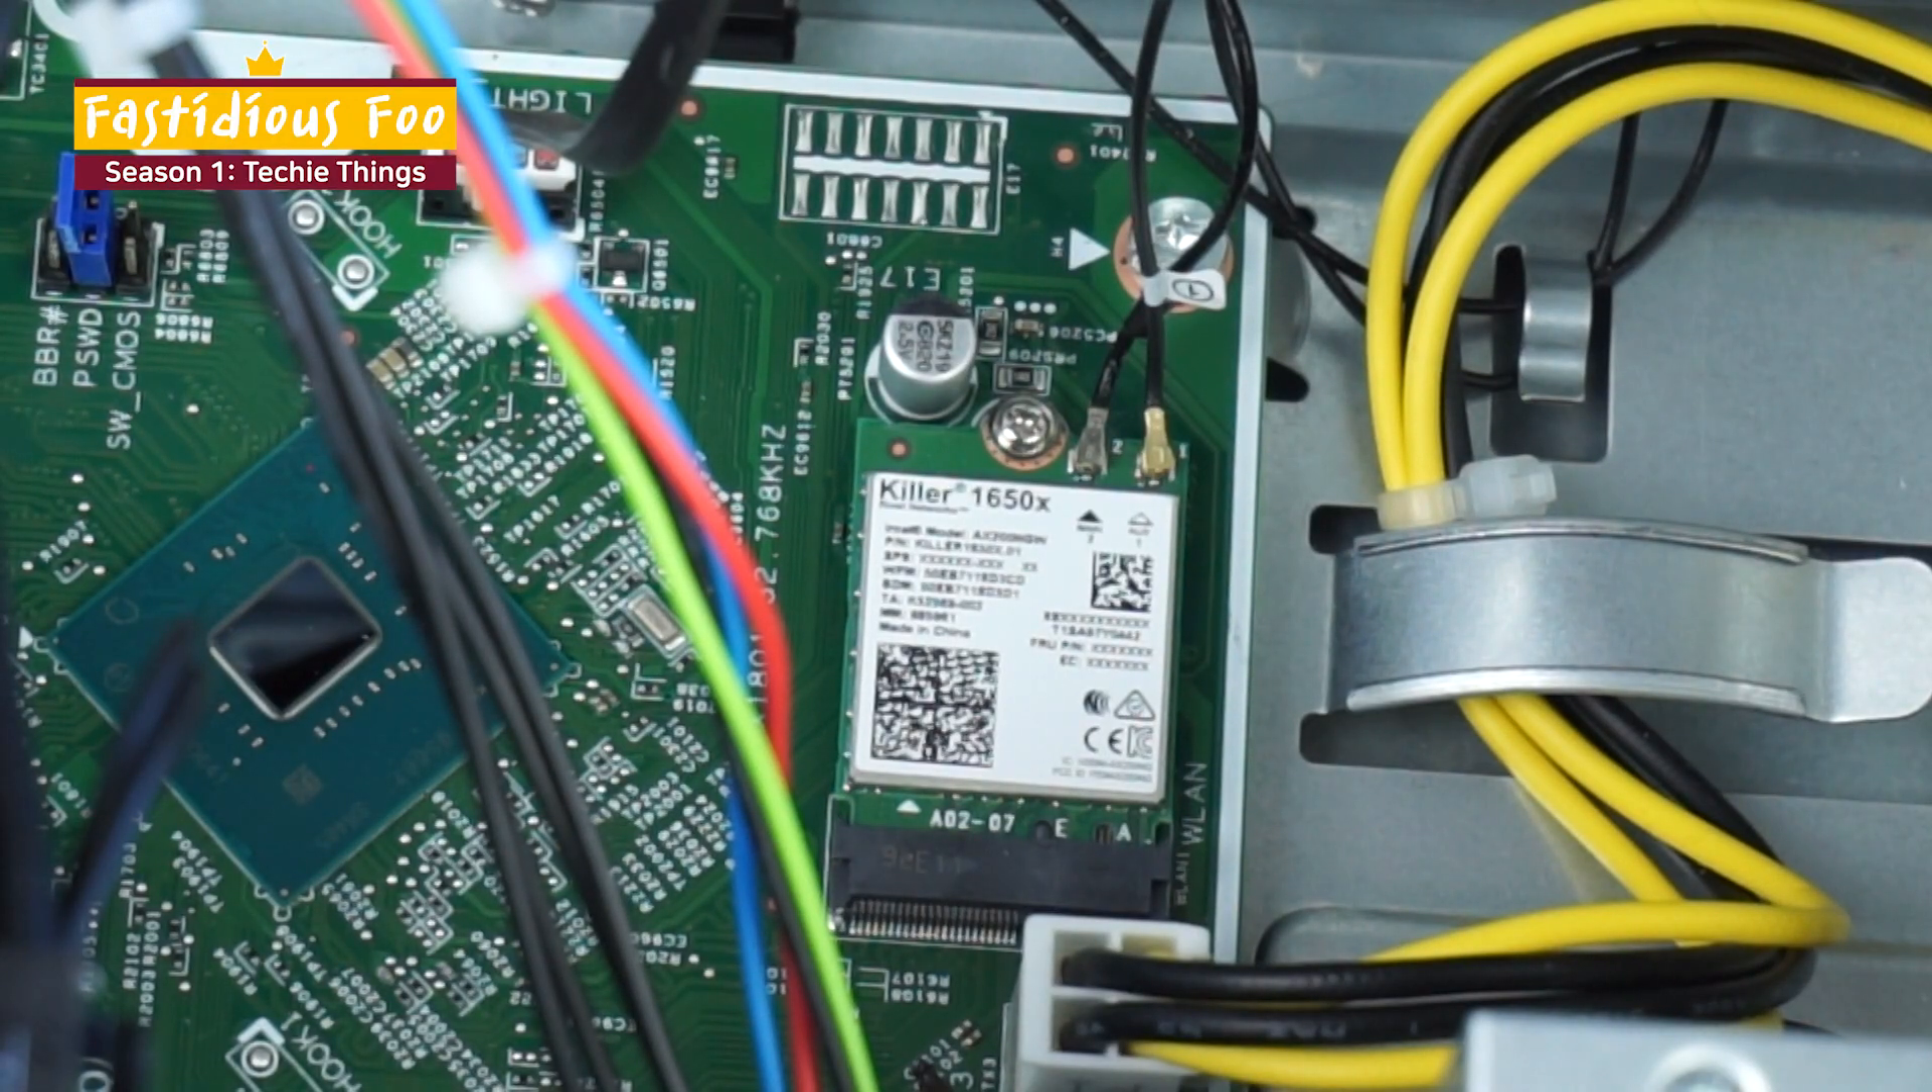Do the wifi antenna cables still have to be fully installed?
No.